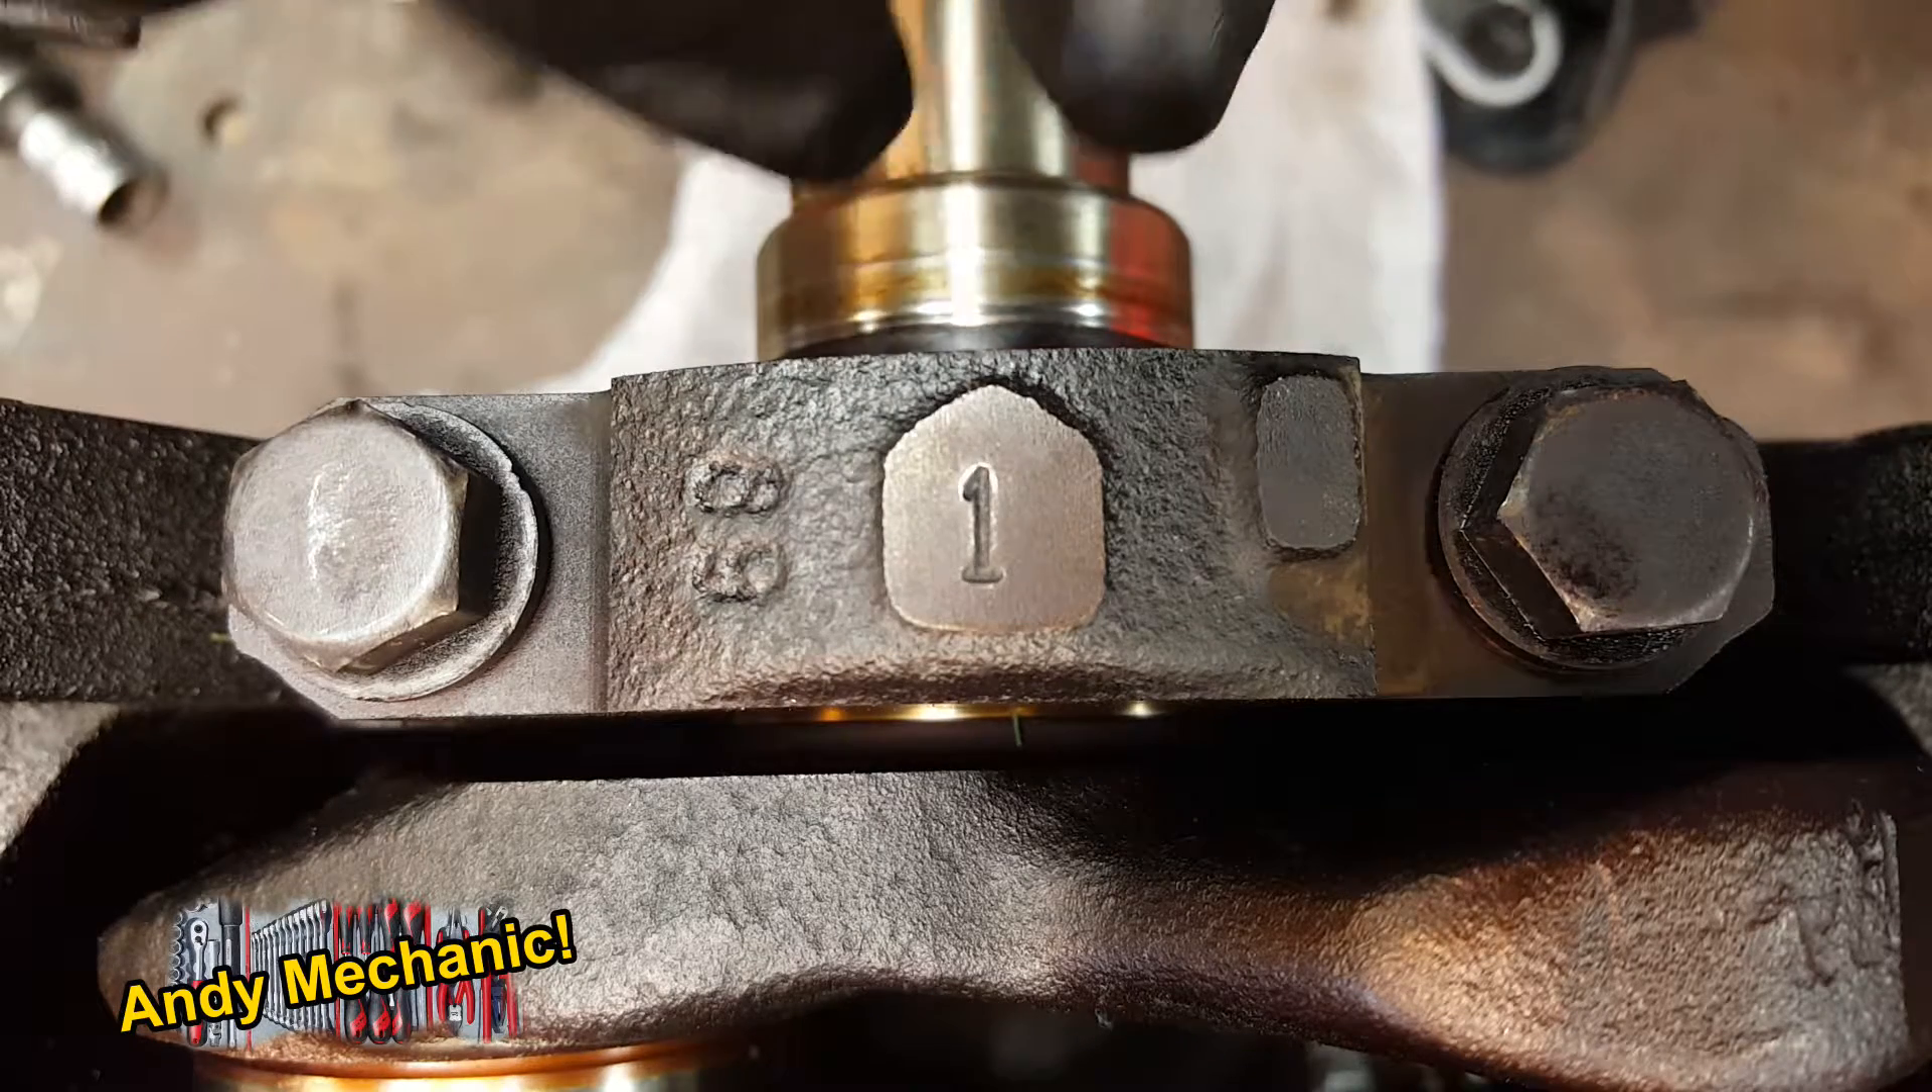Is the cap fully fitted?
Yes.